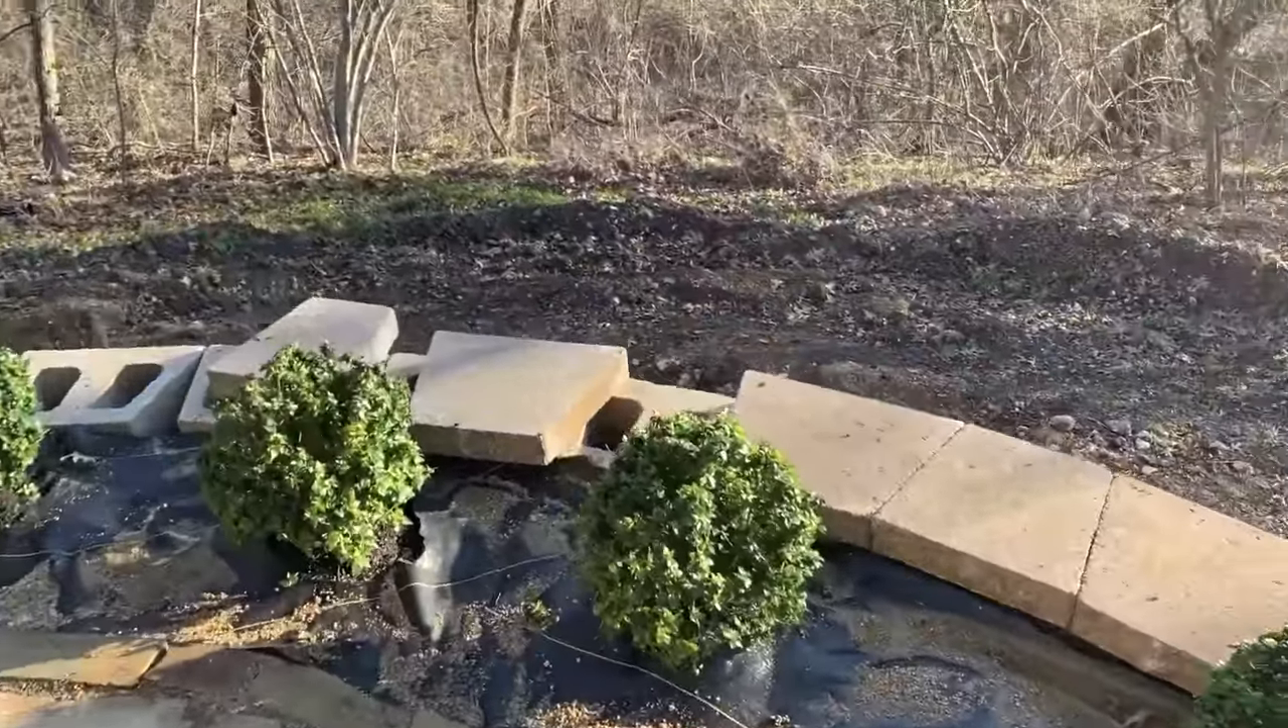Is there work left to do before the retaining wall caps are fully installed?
Yes.